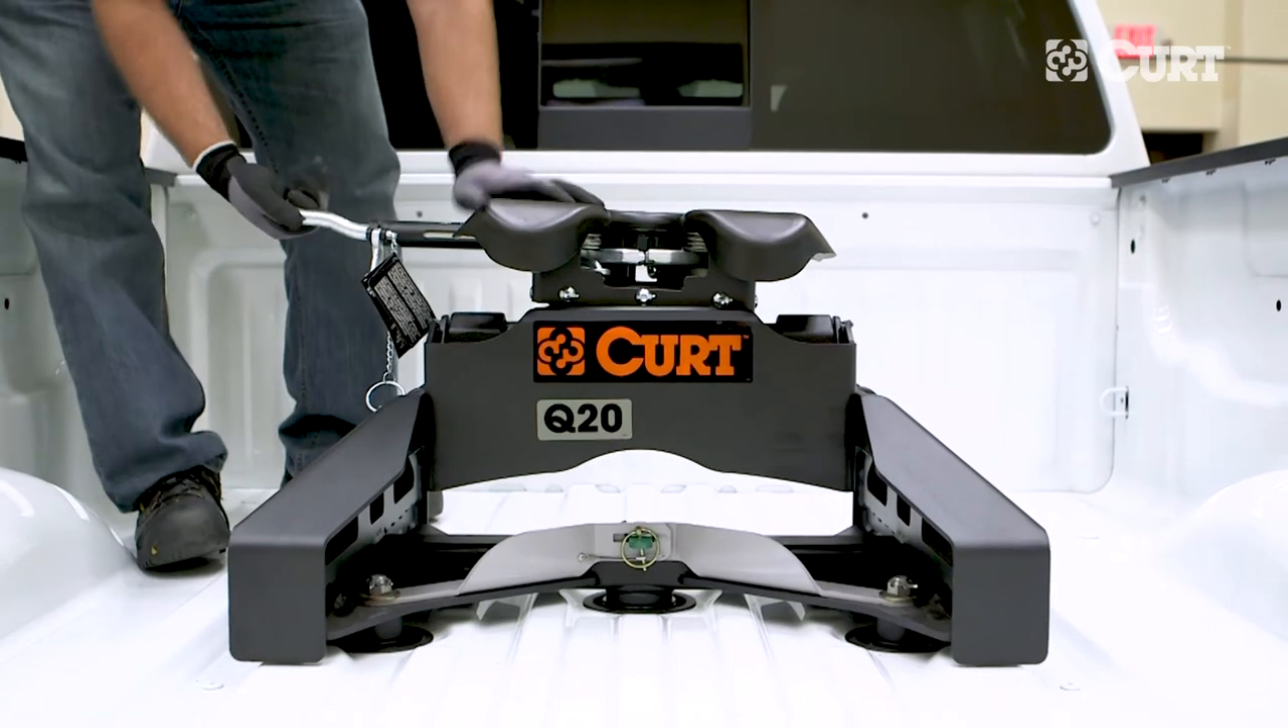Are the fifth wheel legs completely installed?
Yes.